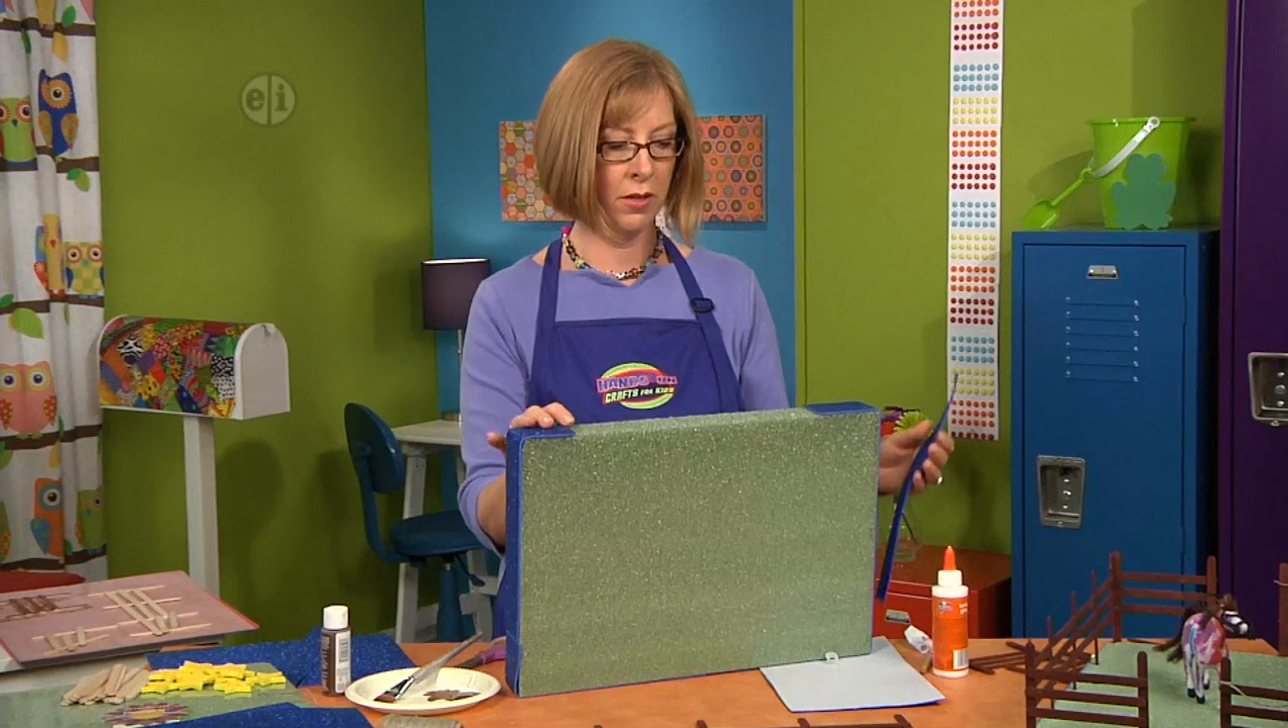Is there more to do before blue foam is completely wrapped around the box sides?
Yes.